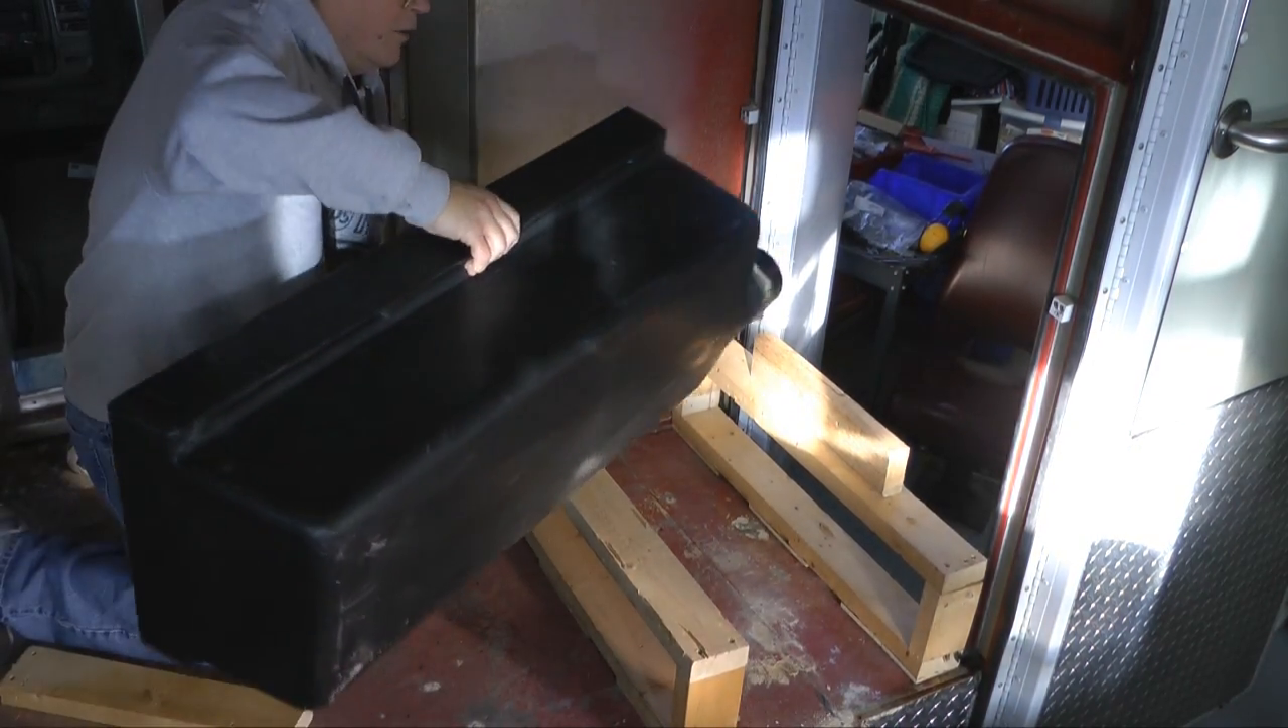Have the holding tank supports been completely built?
Yes.